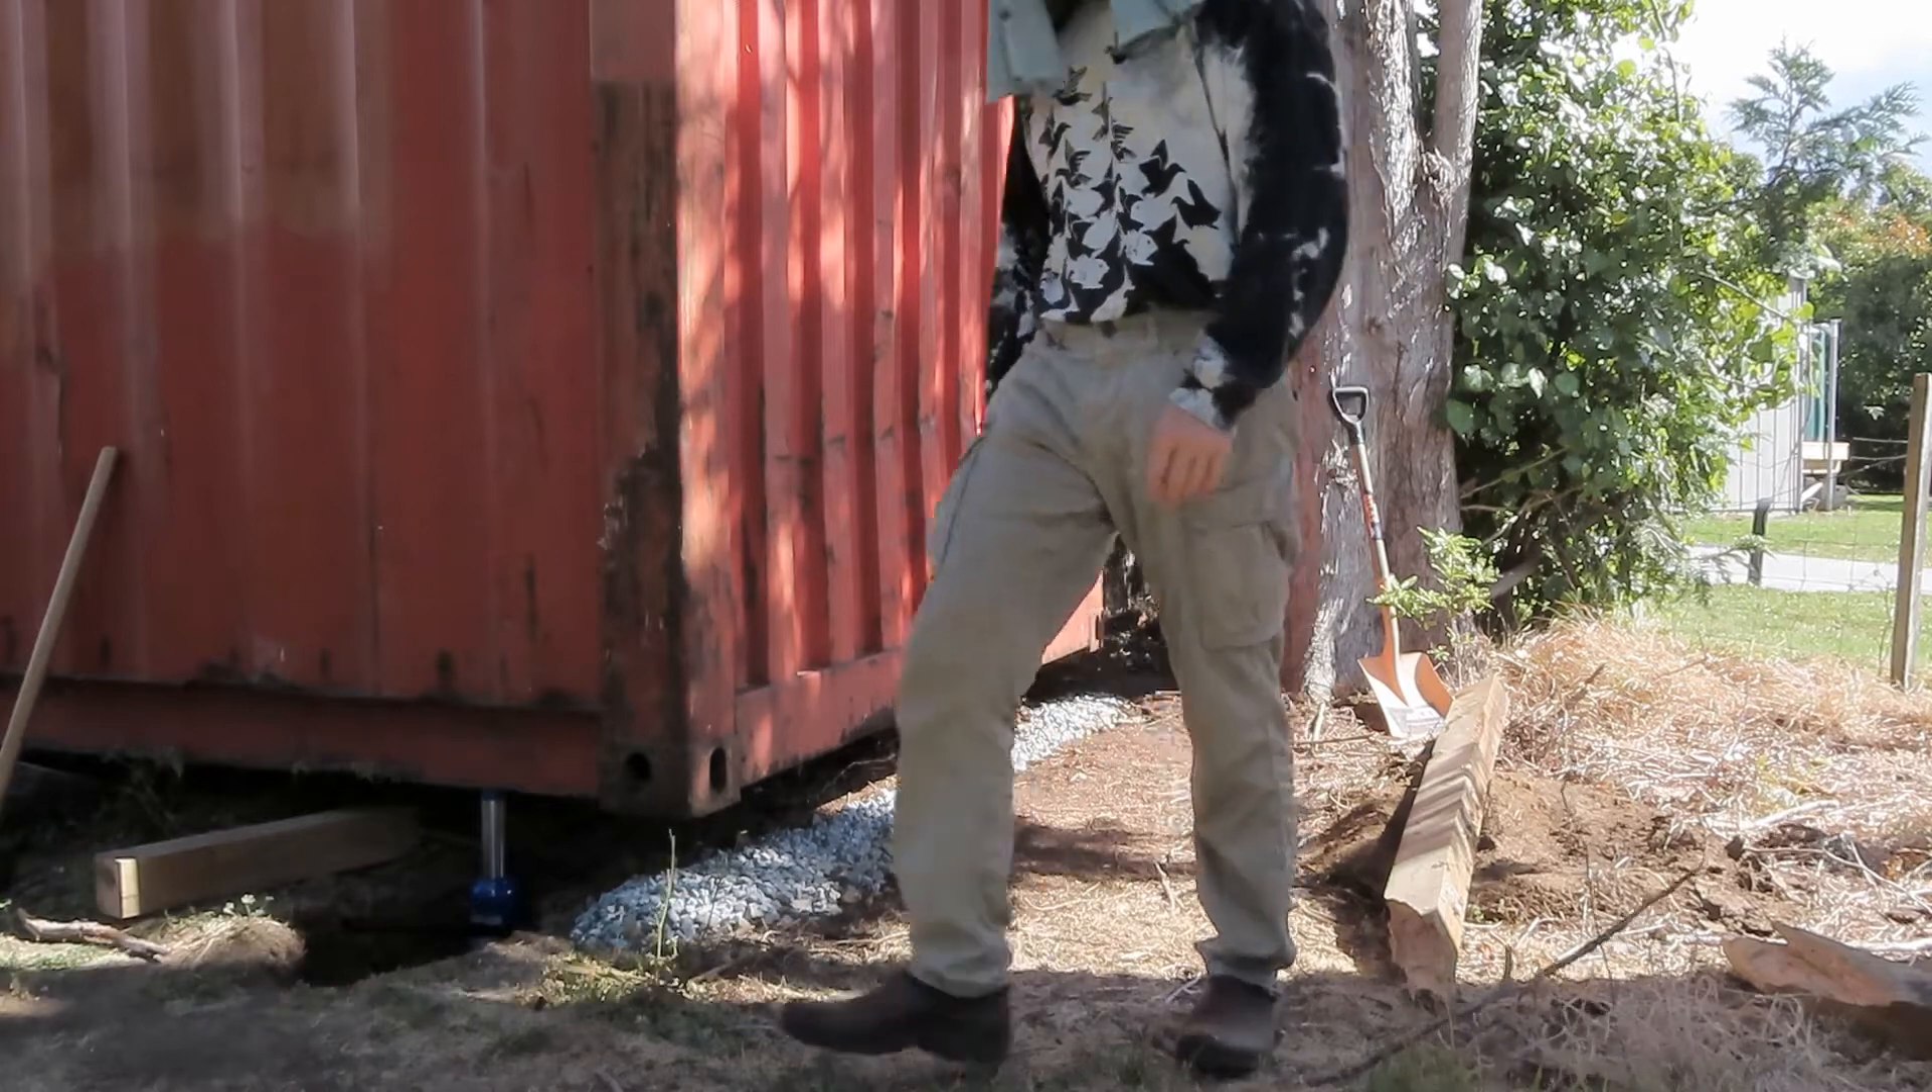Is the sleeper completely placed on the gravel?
No.